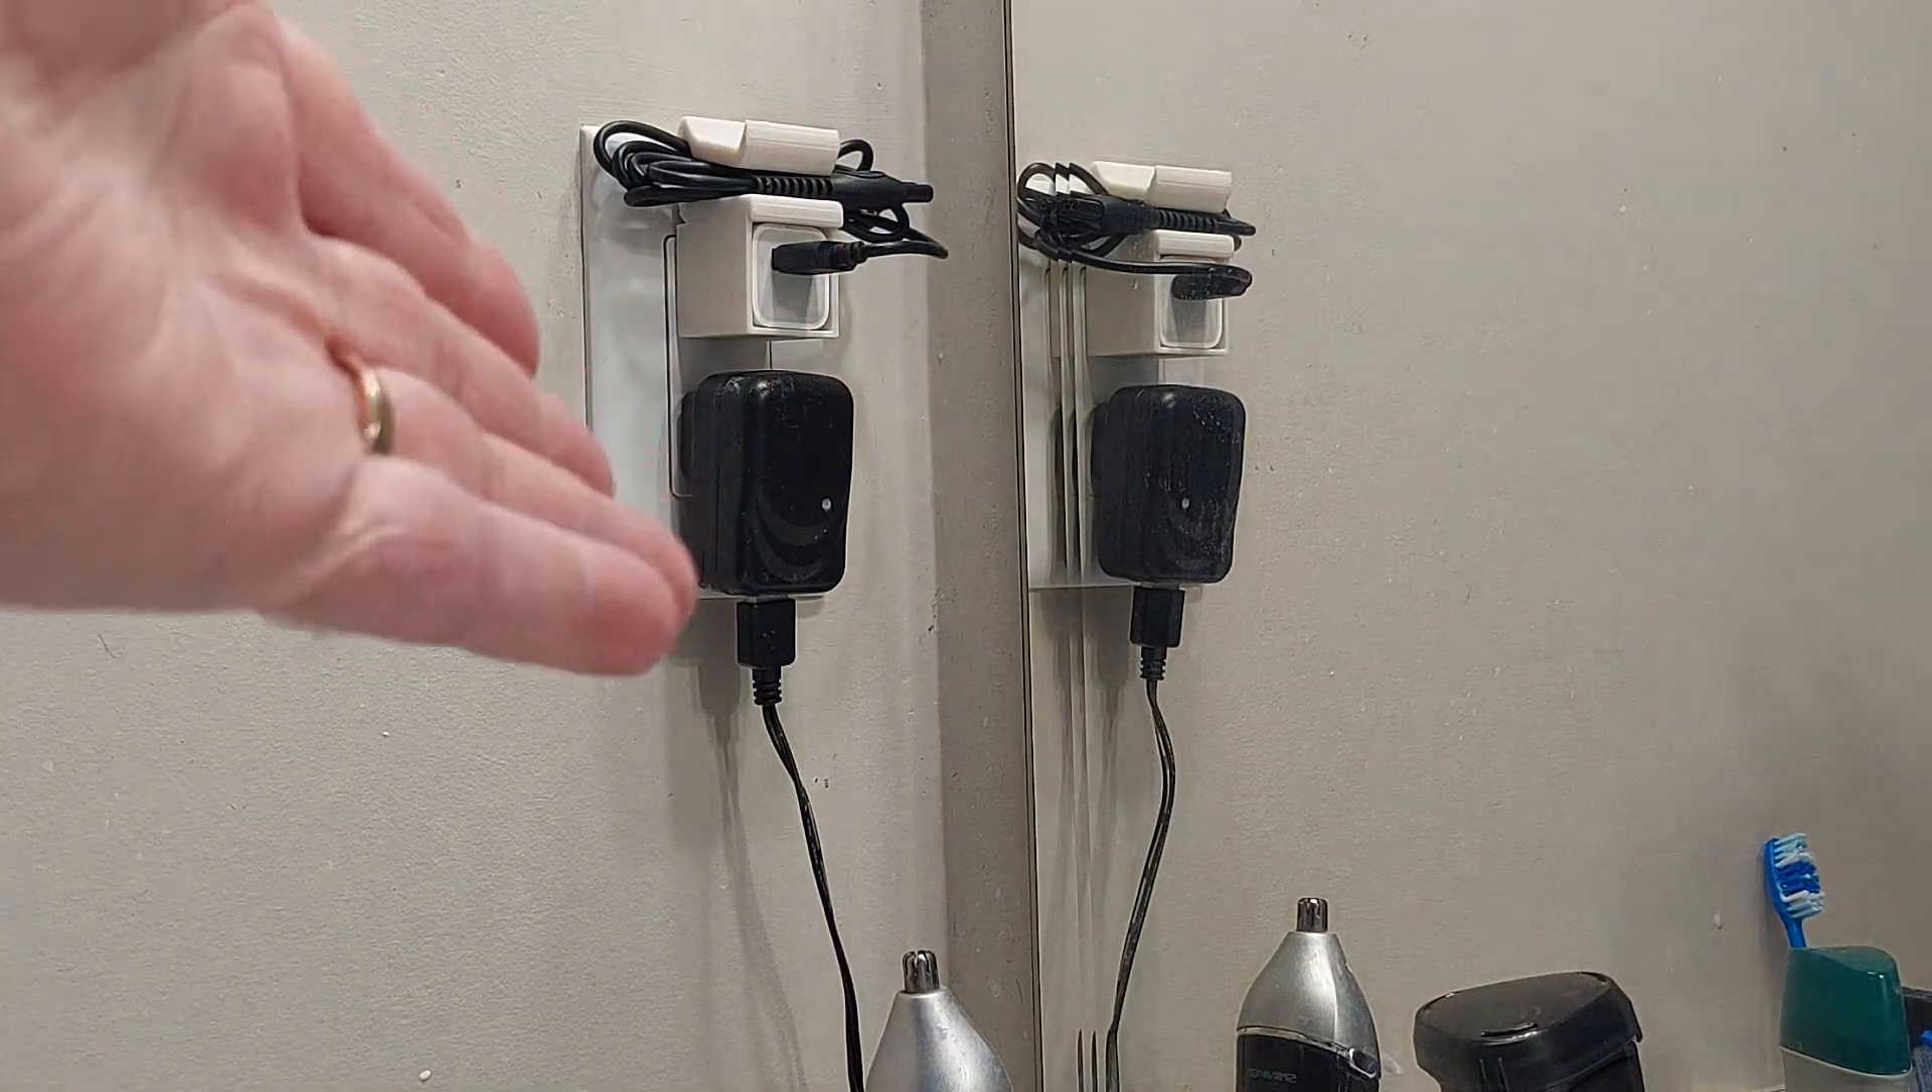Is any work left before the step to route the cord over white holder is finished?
No.